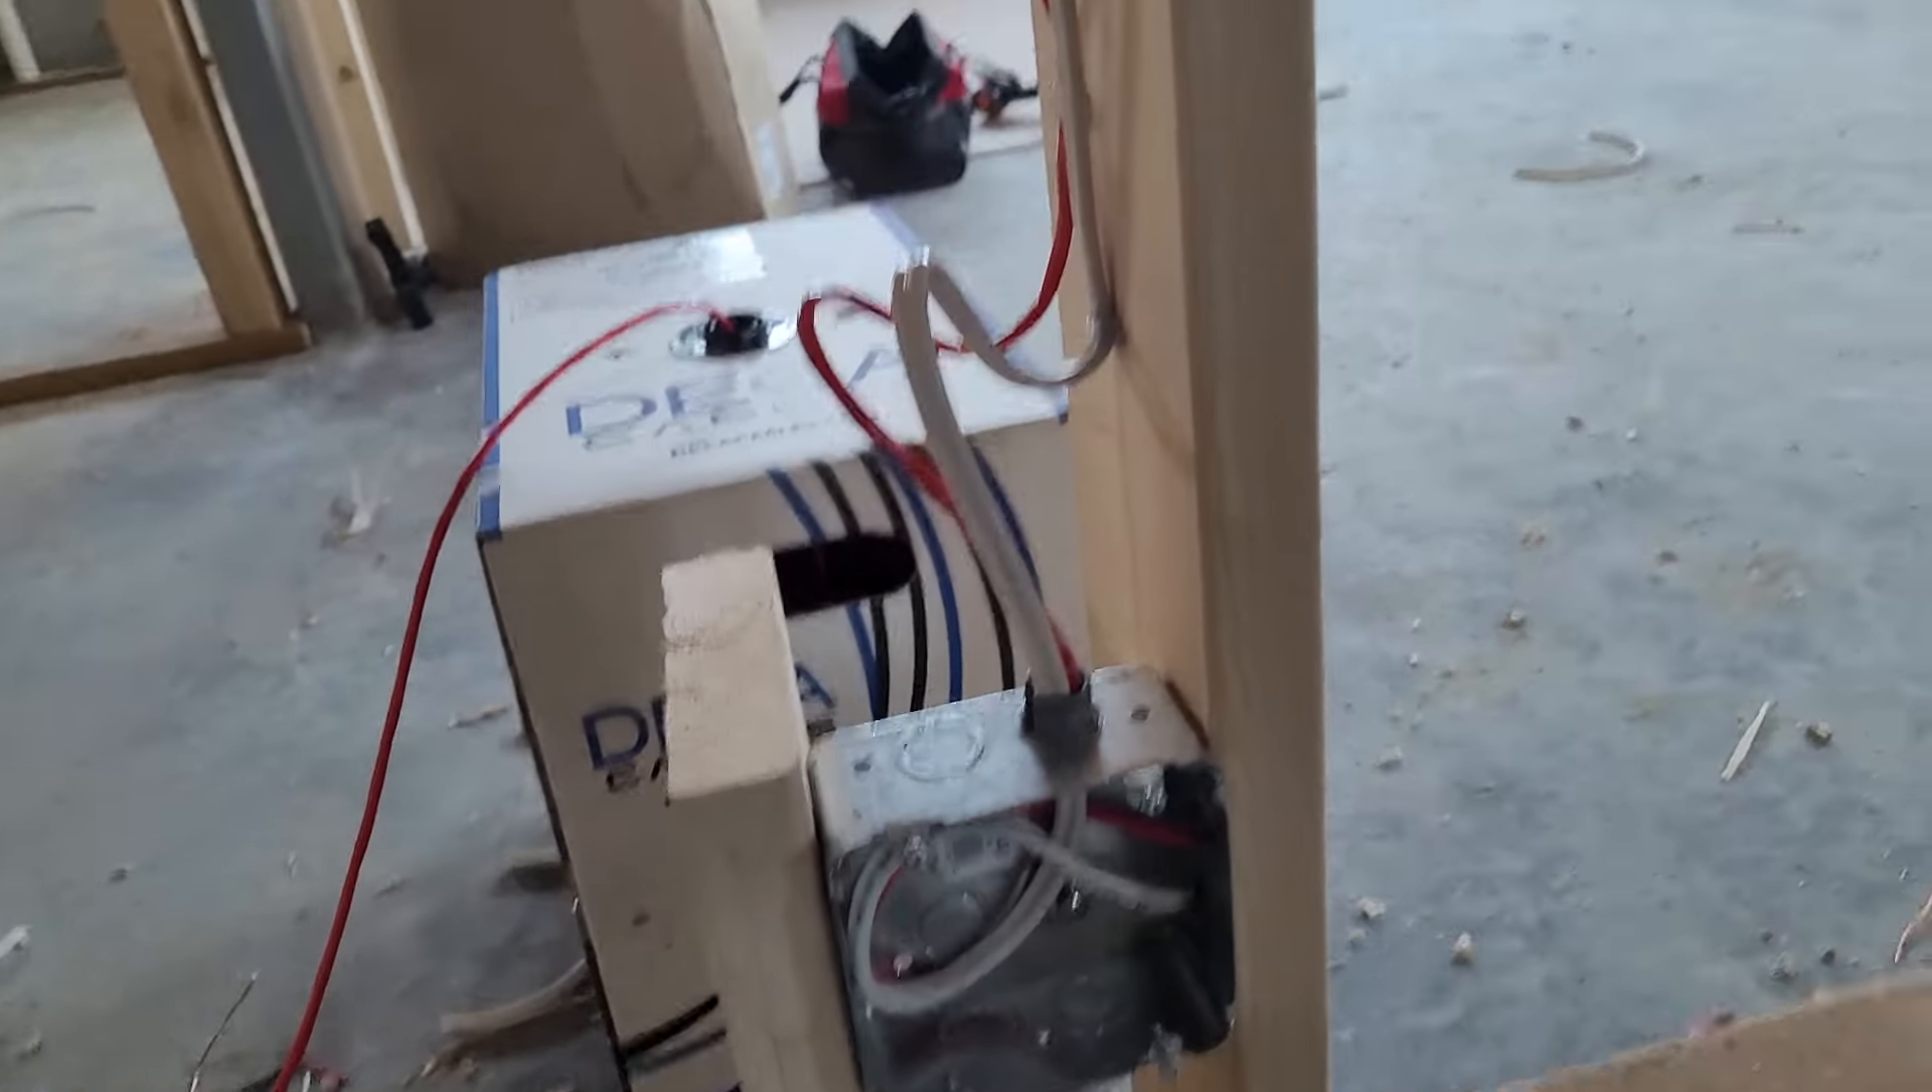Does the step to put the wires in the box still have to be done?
No.